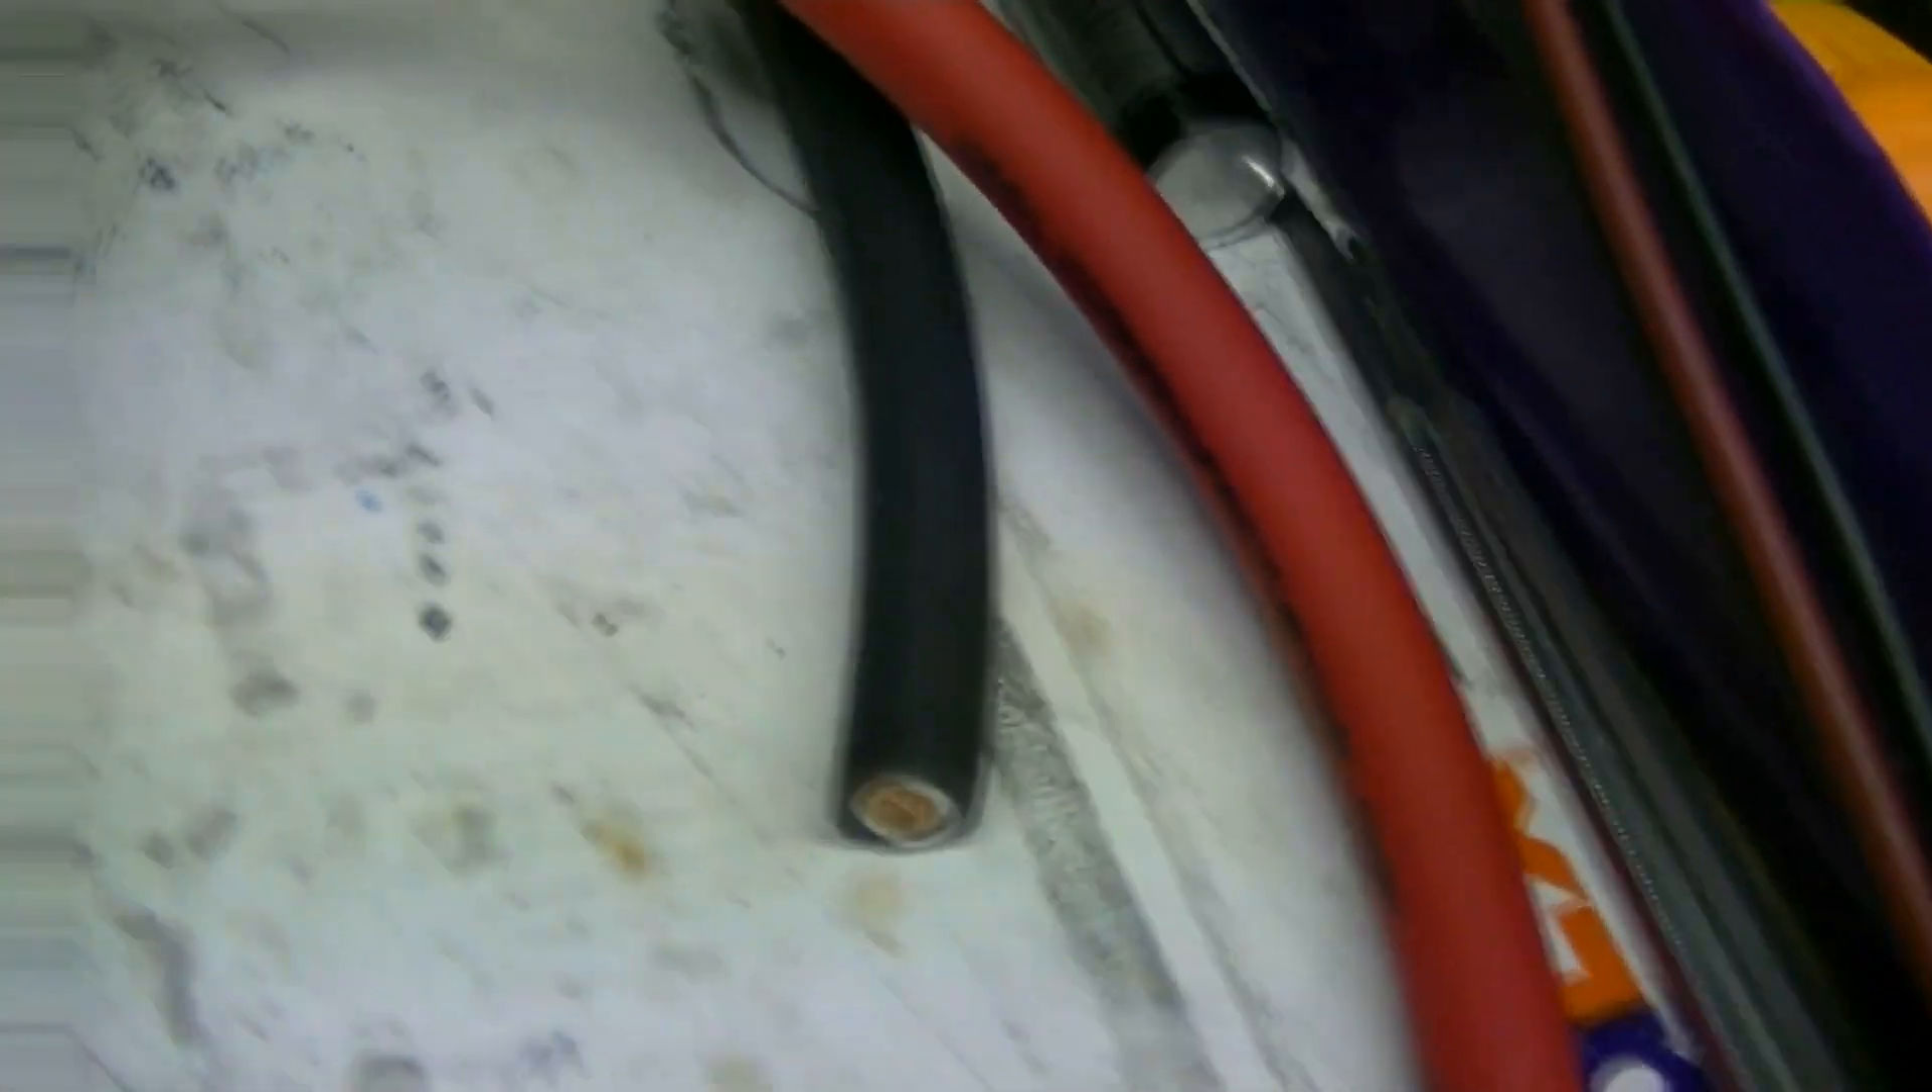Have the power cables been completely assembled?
No.